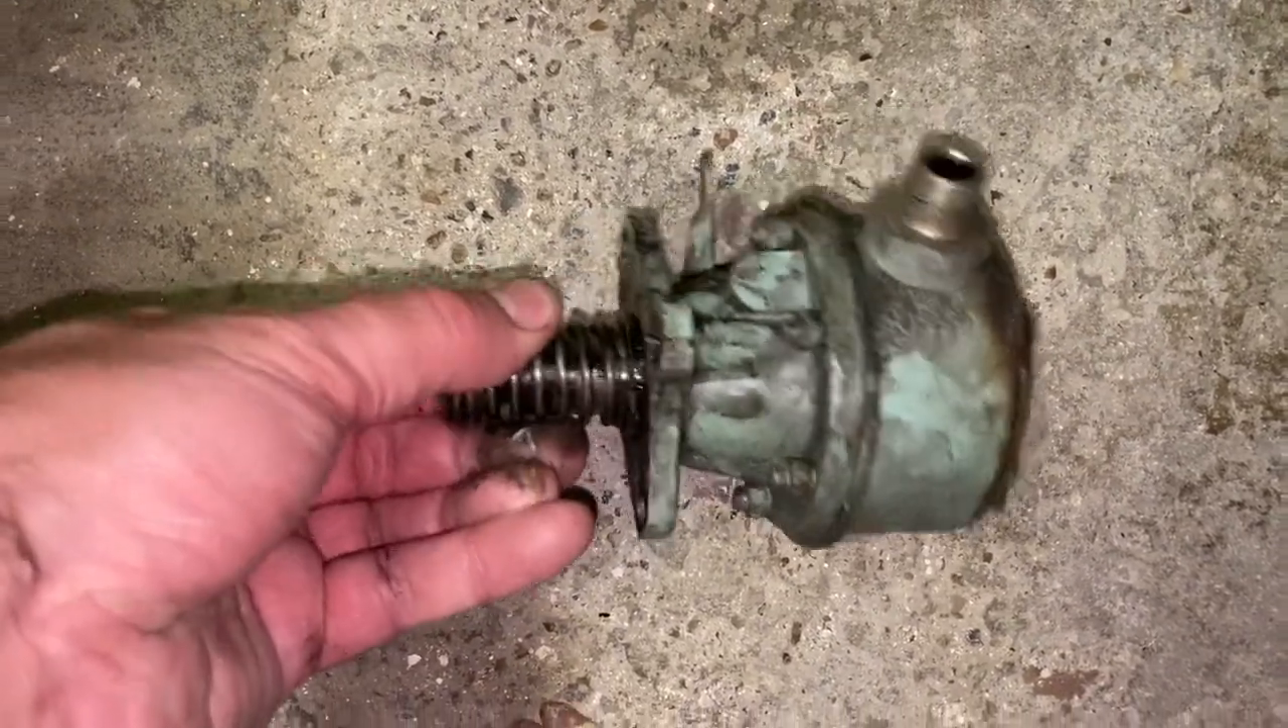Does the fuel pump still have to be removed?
No.